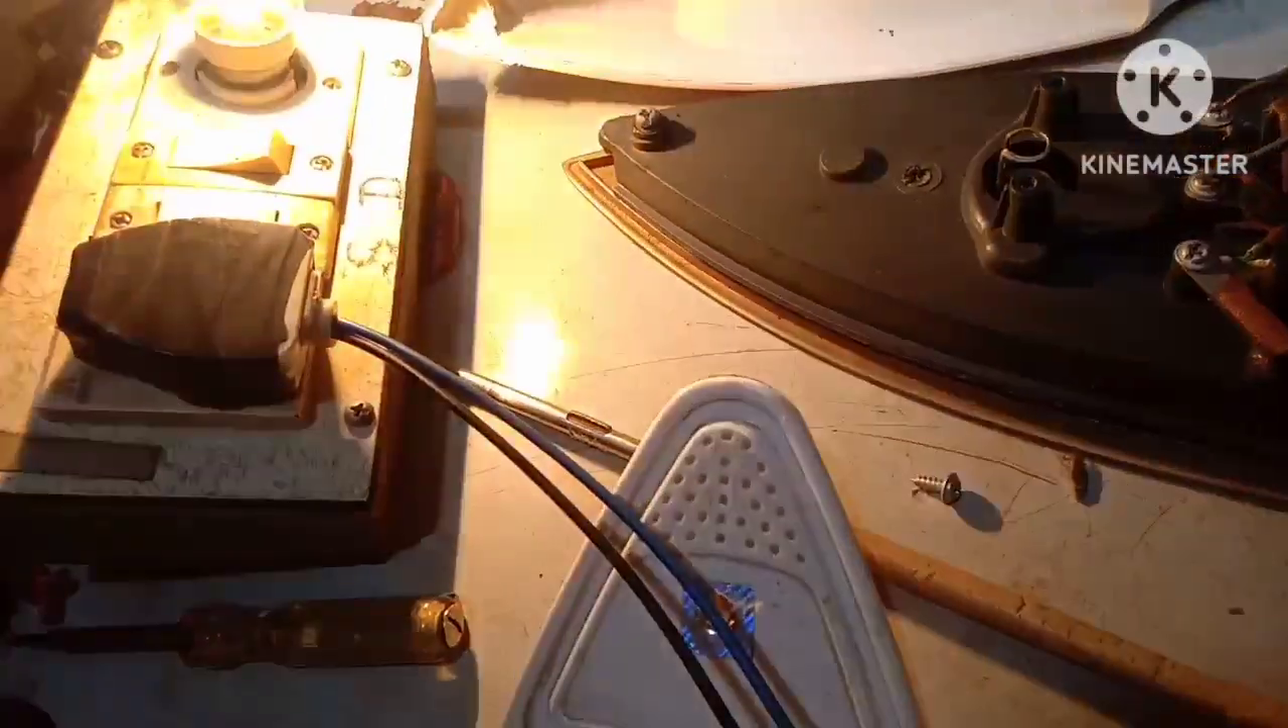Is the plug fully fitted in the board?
Yes.